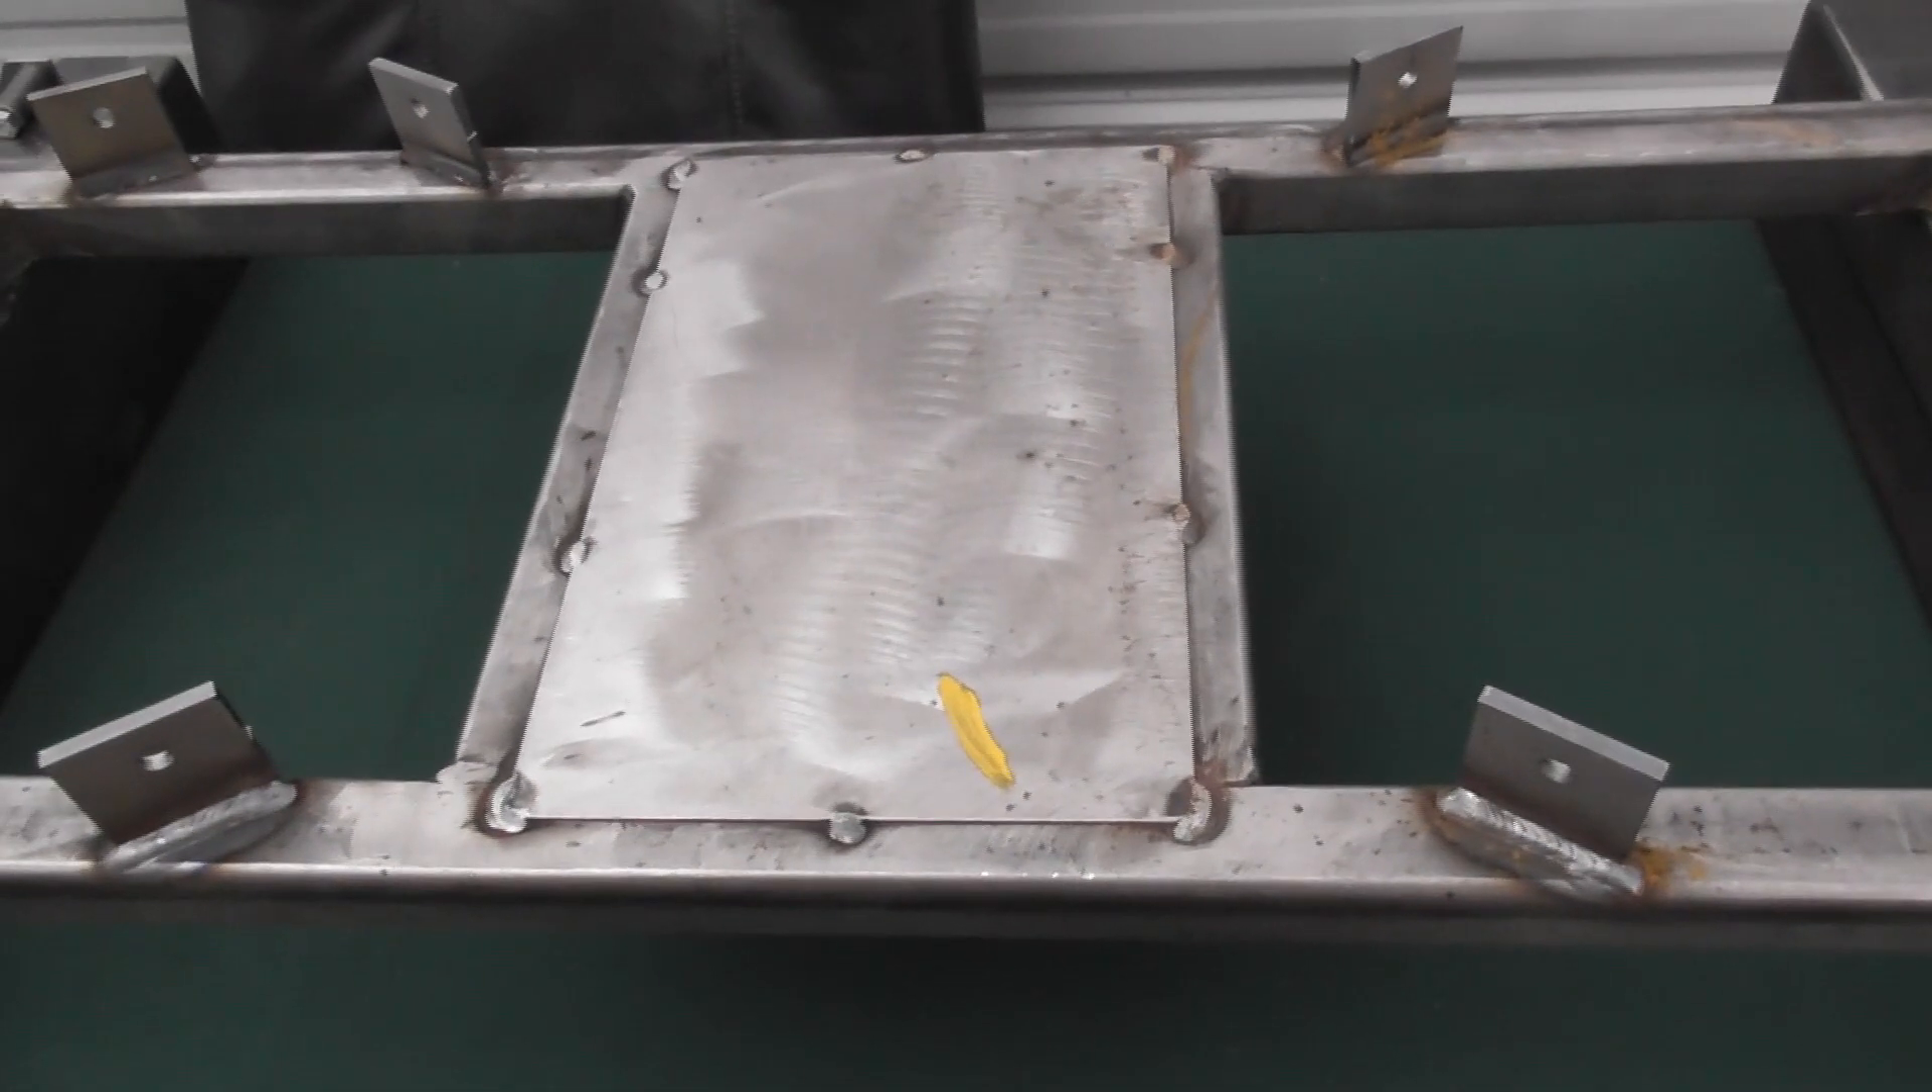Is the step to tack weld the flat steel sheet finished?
Yes.